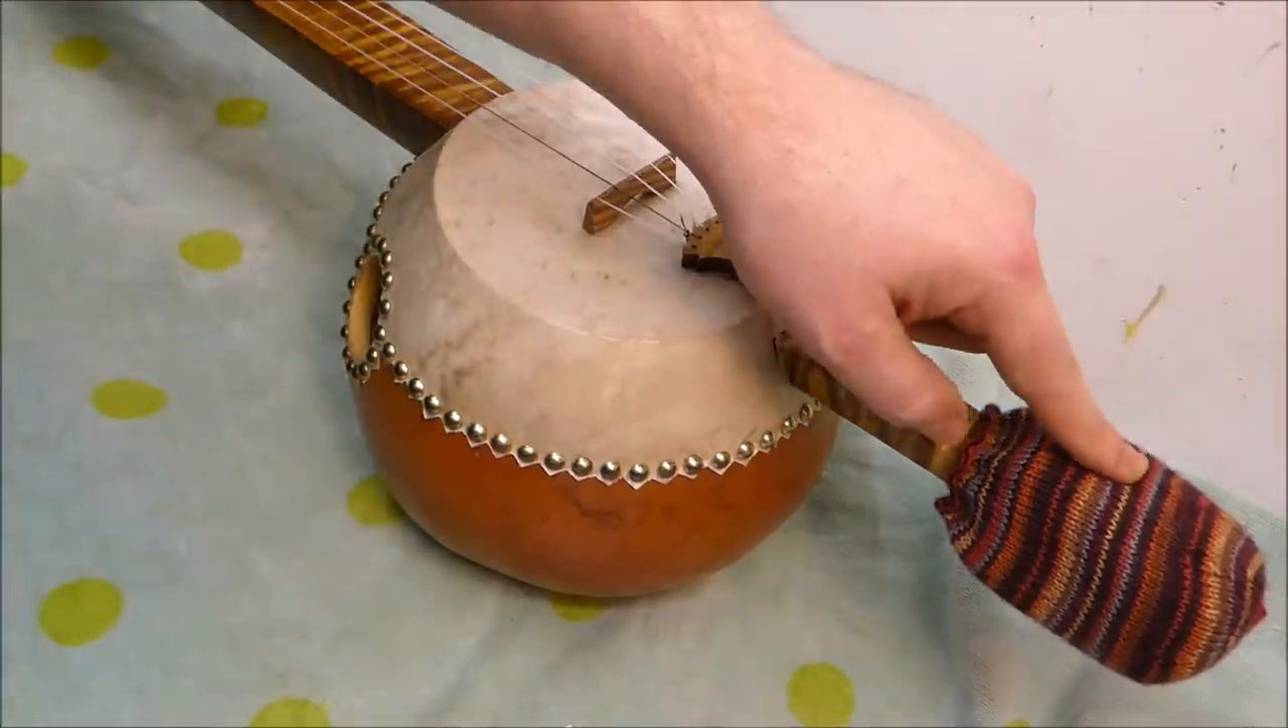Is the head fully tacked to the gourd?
Yes.